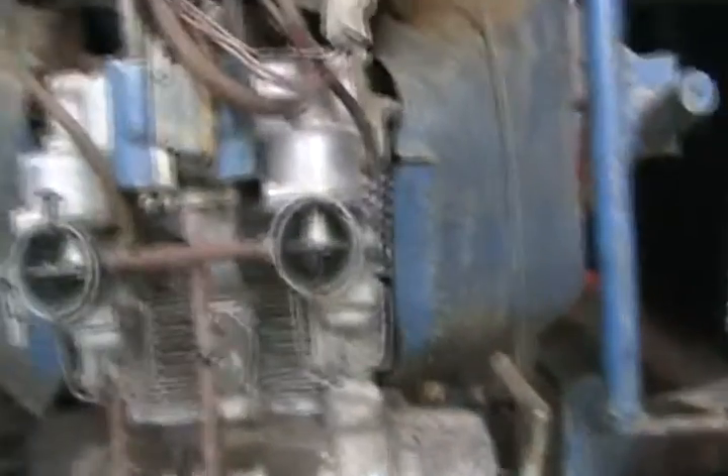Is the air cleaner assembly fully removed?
Yes.